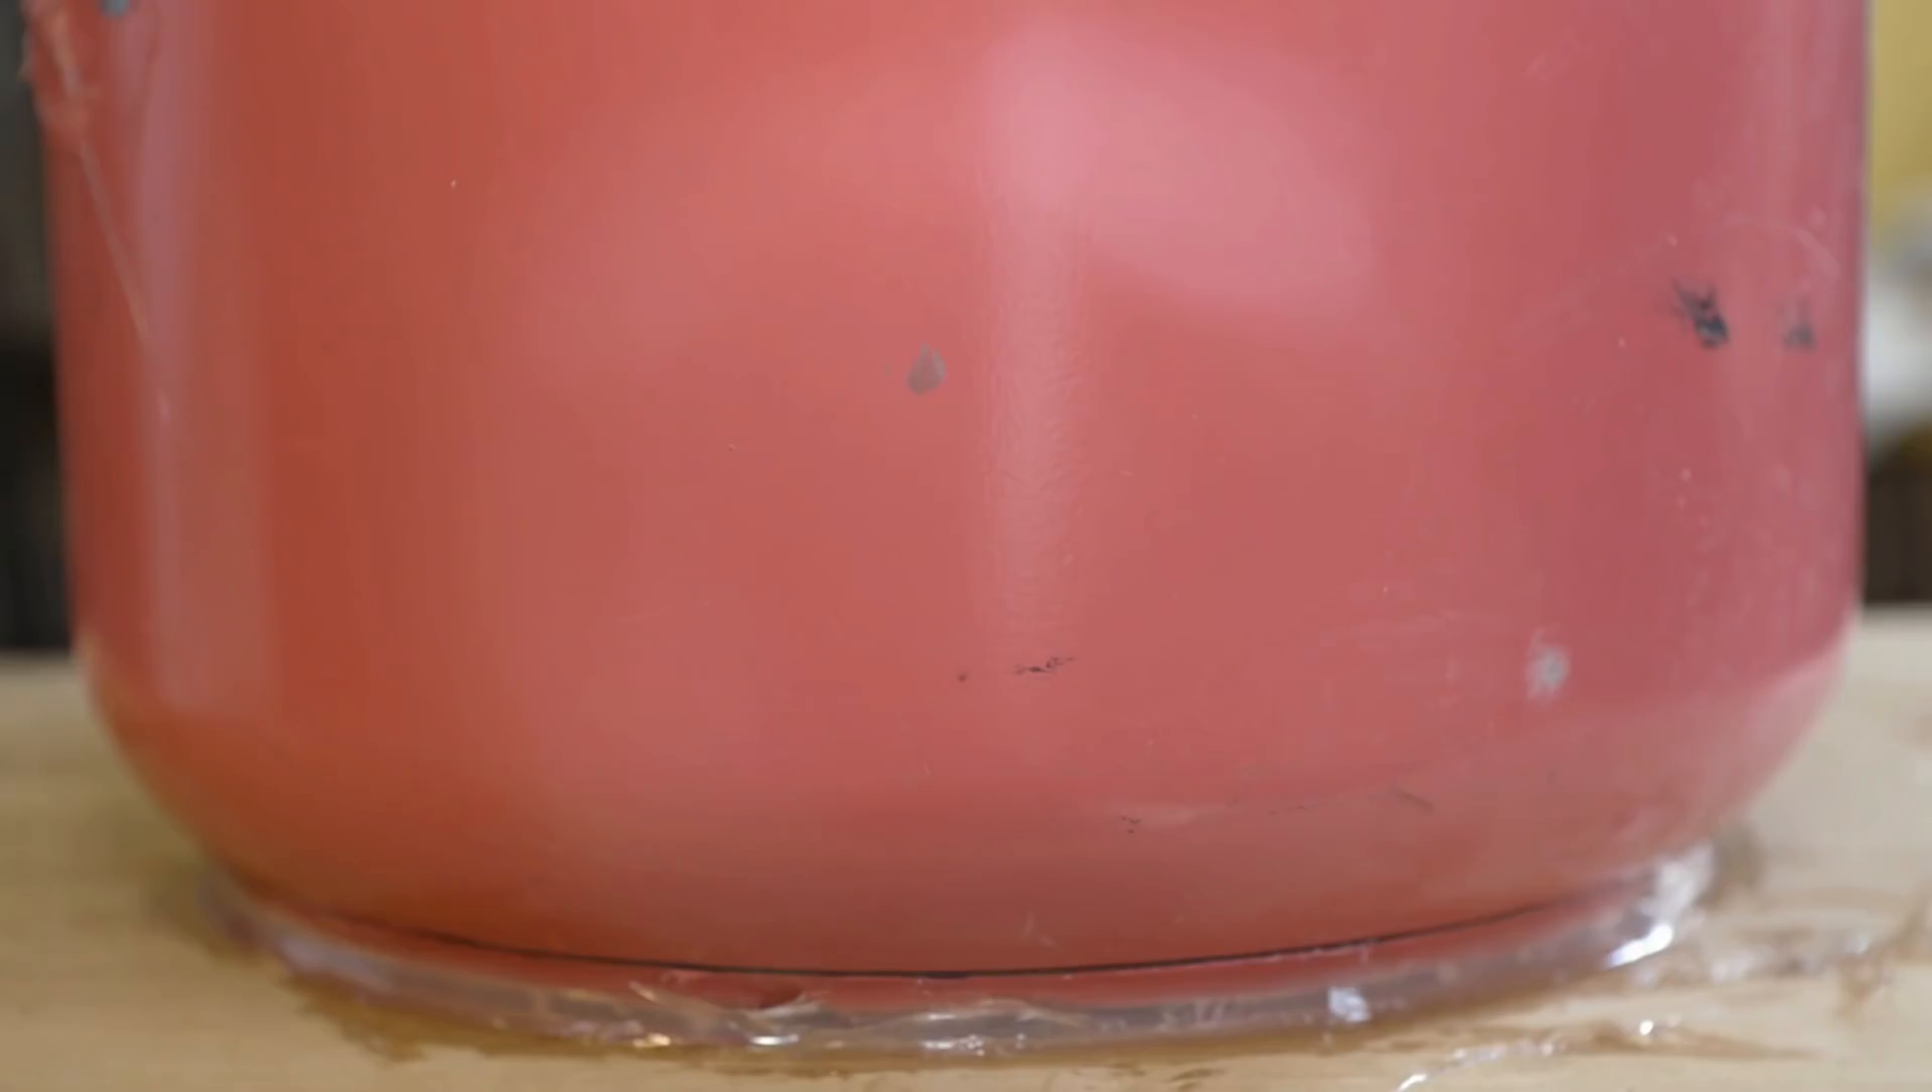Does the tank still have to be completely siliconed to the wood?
No.